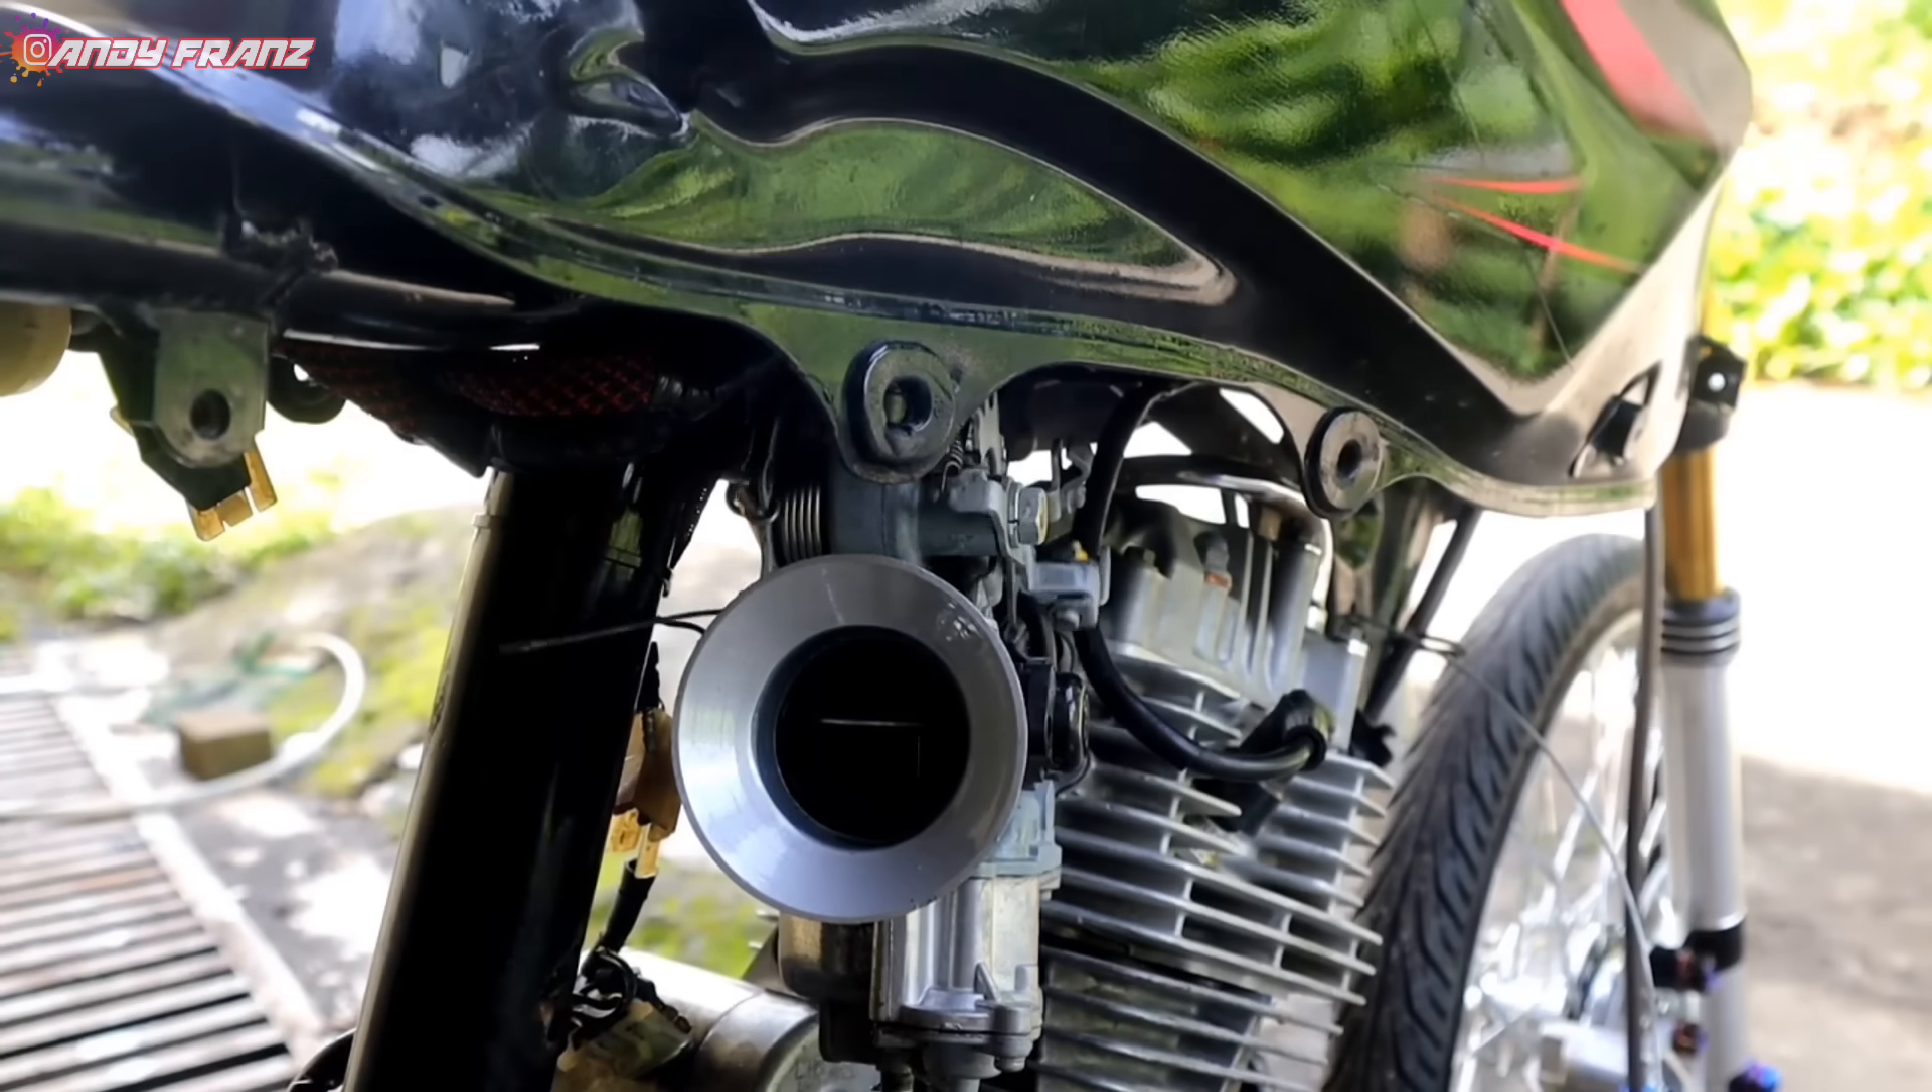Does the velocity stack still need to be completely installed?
No.